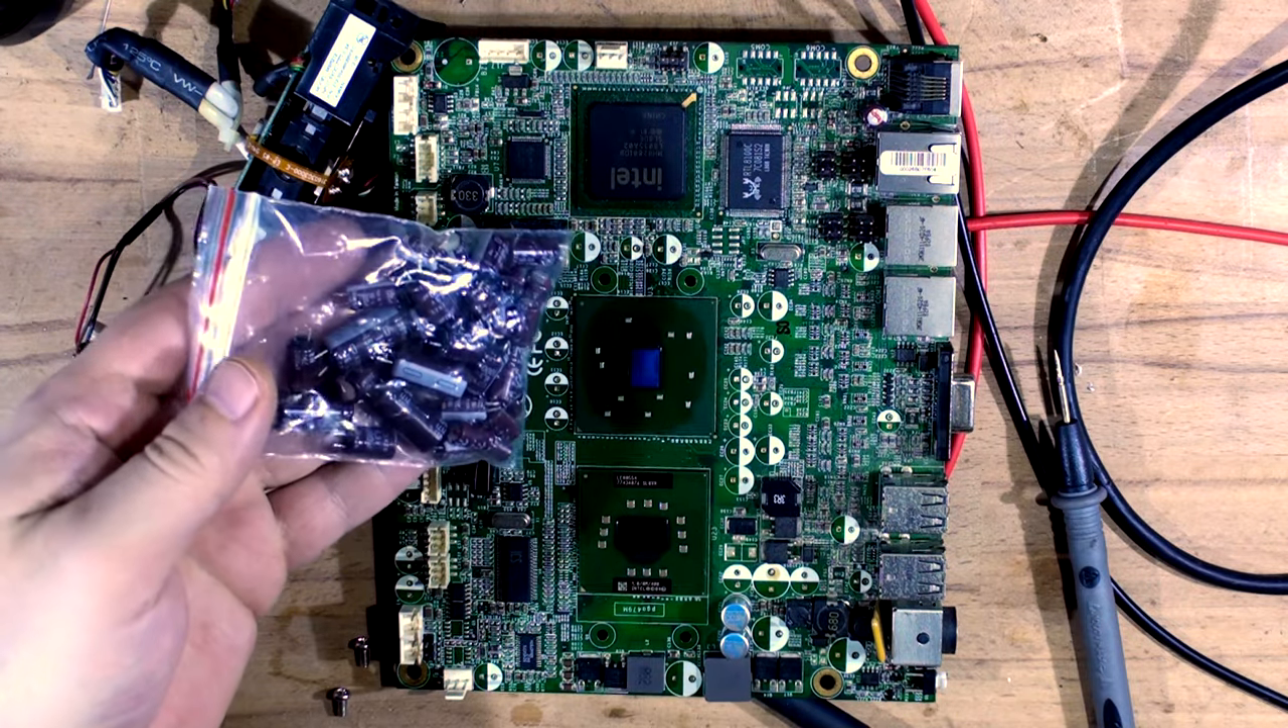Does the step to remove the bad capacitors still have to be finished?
No.